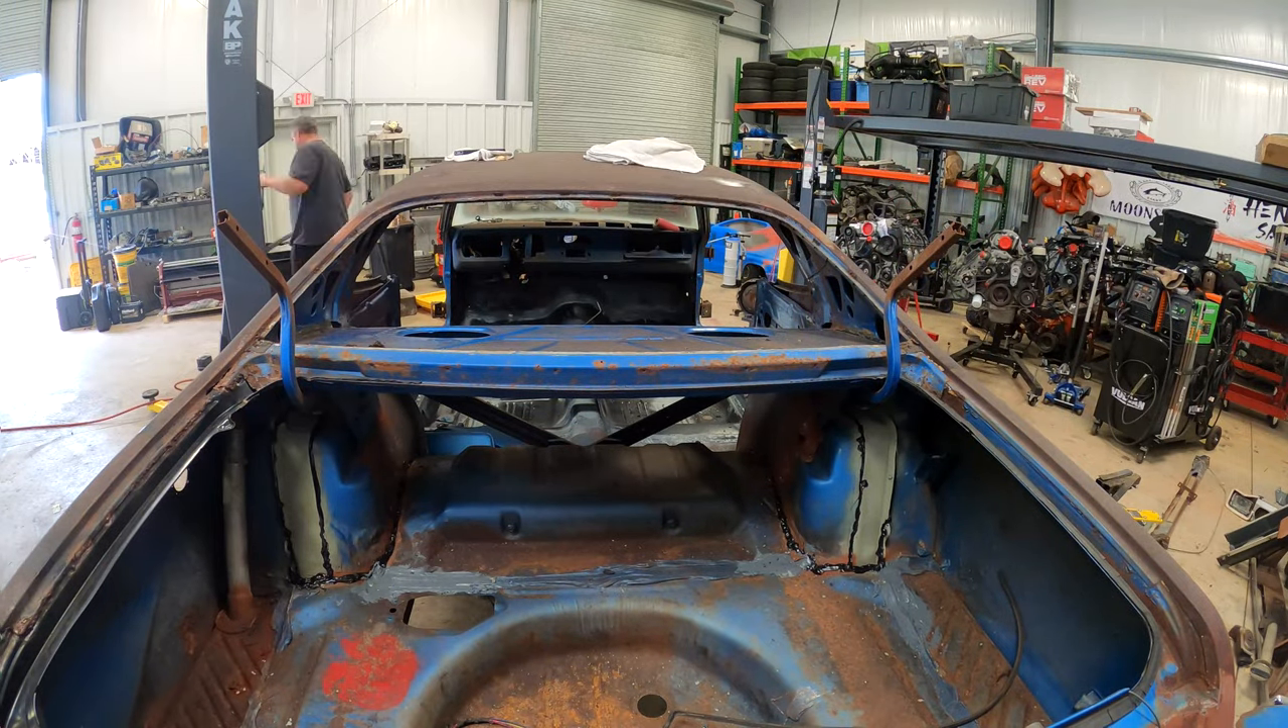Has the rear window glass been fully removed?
Yes.